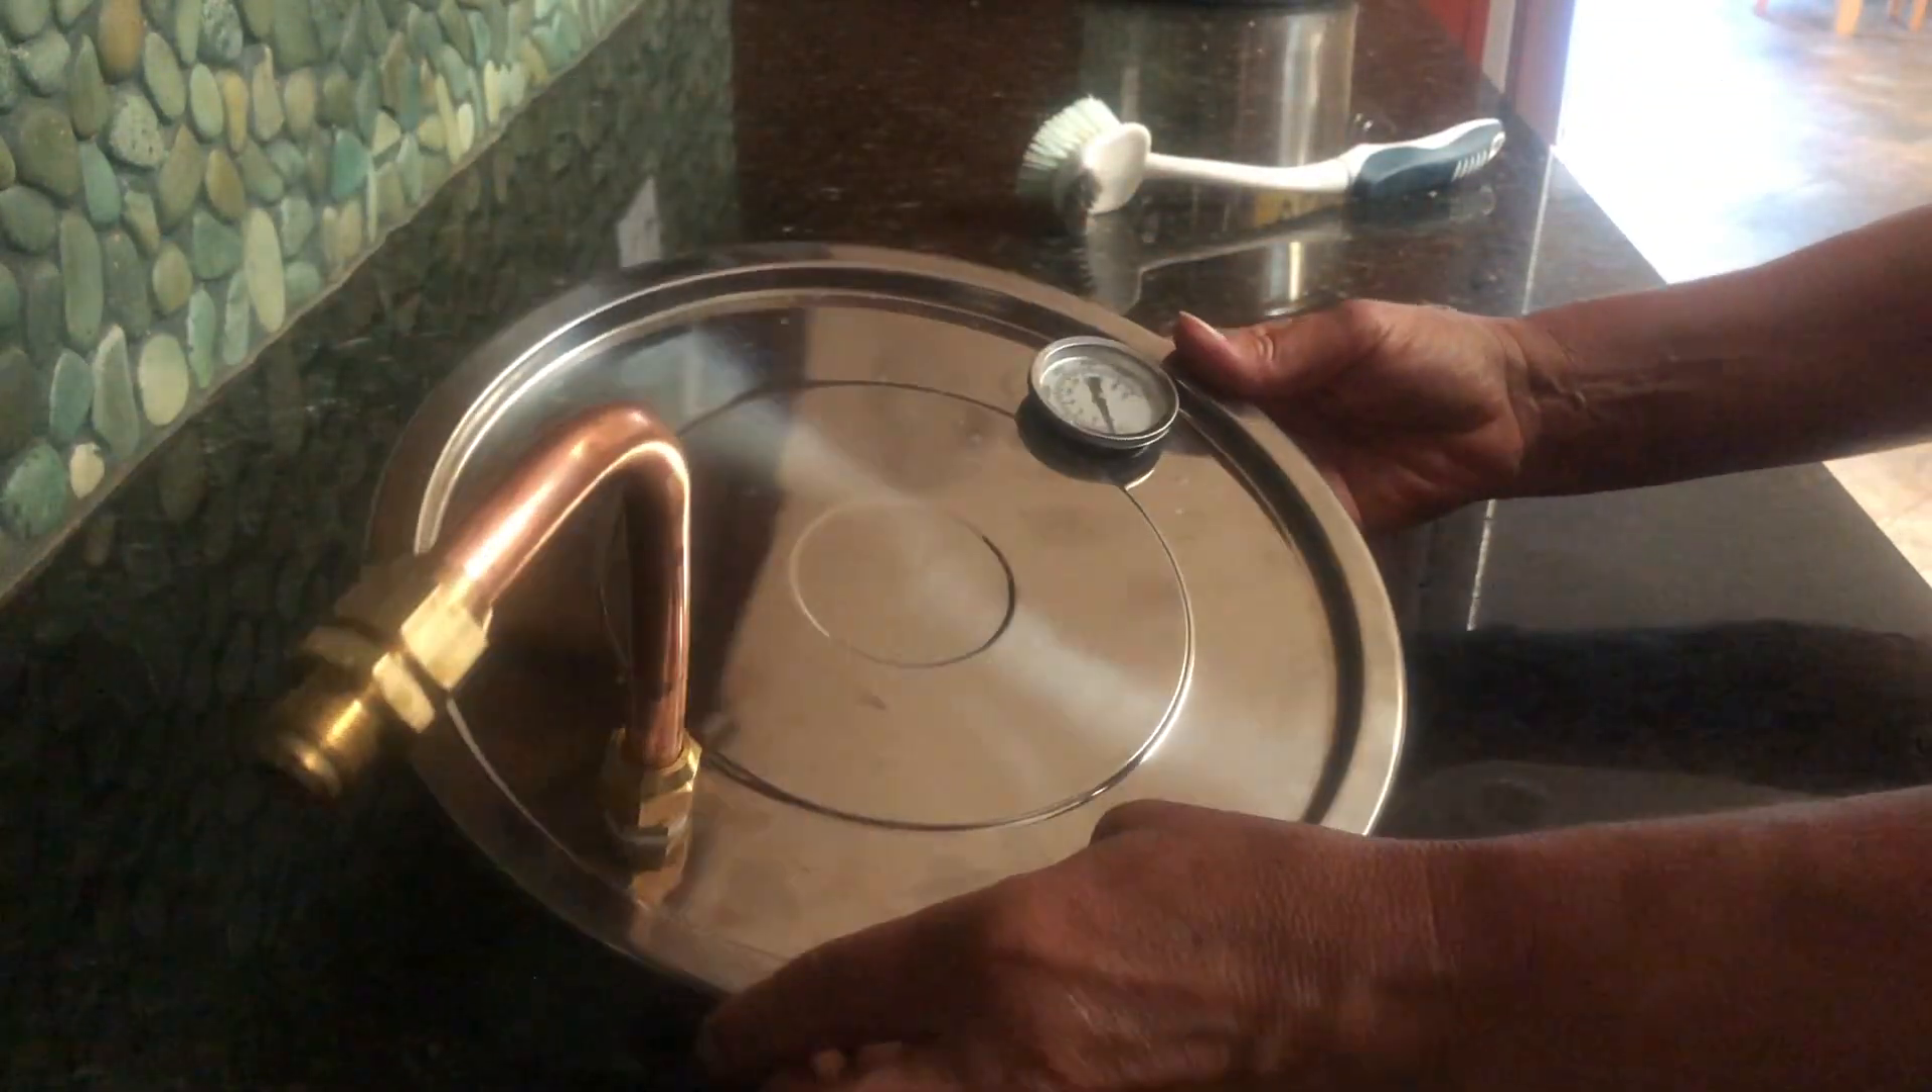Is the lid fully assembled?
Yes.